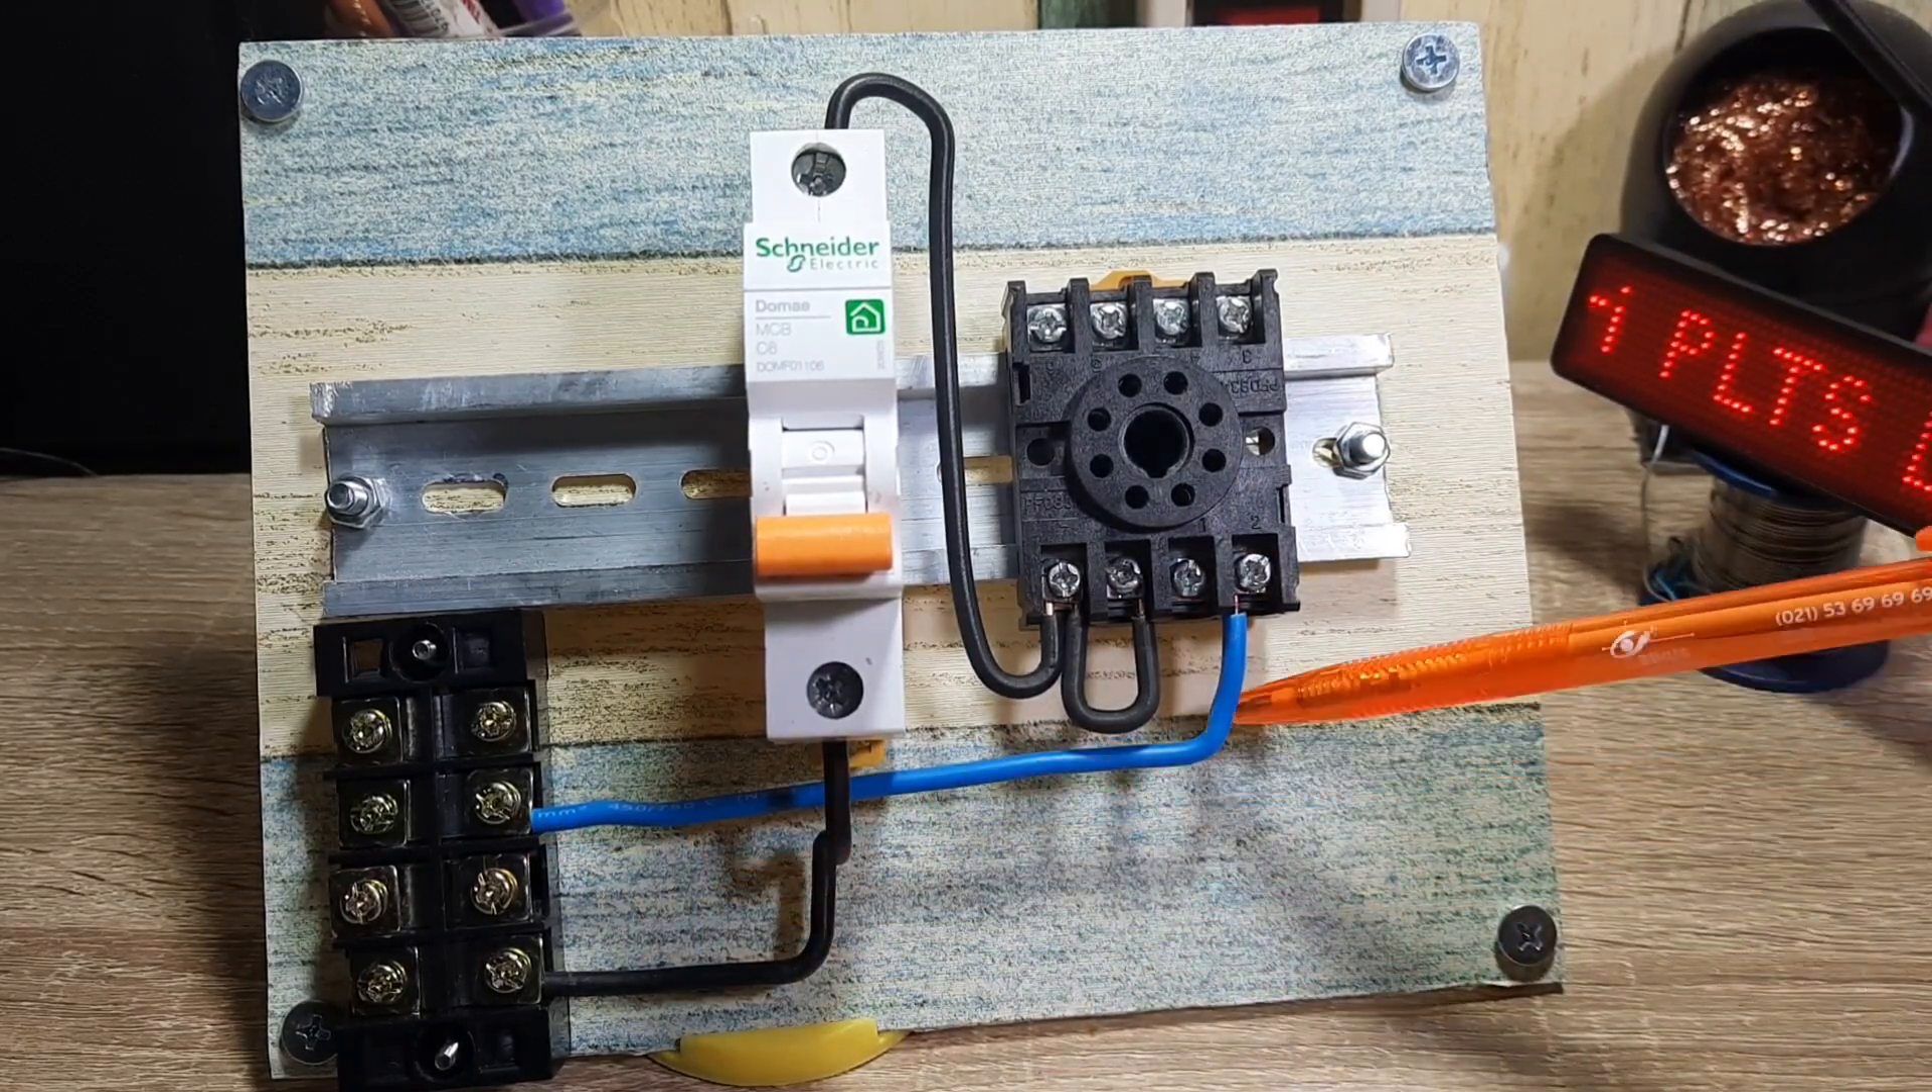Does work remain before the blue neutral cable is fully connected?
No.